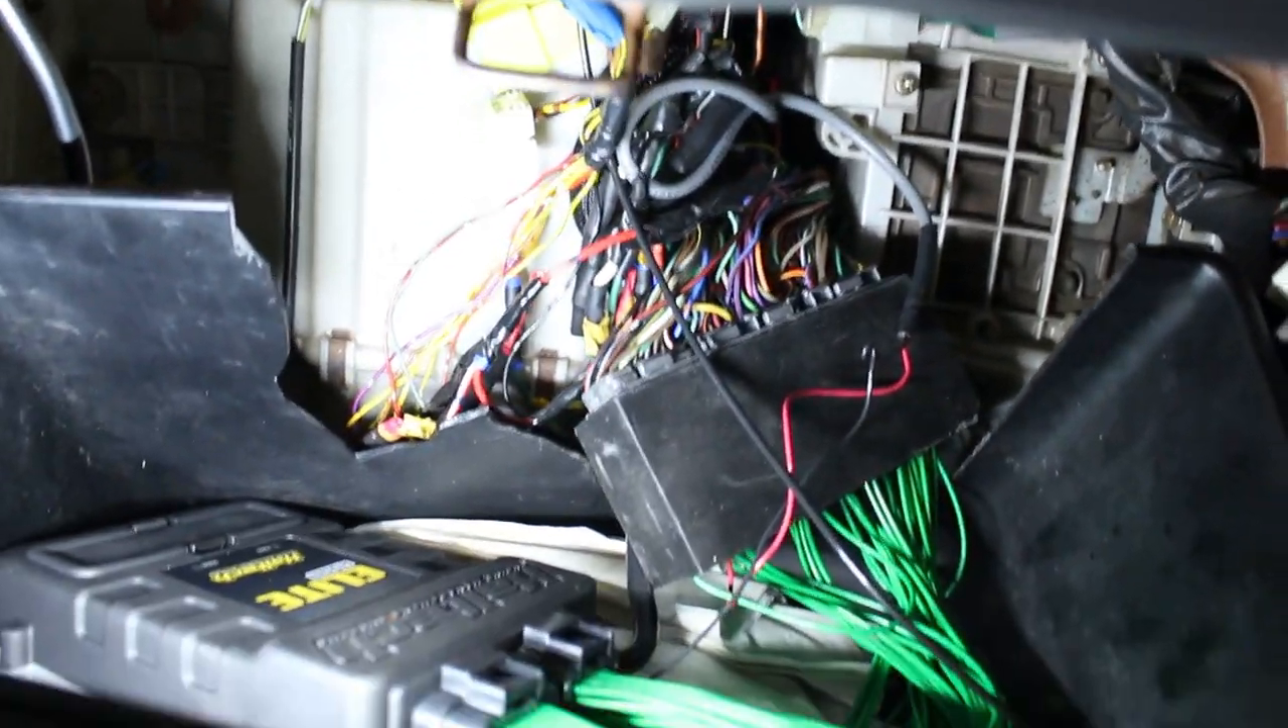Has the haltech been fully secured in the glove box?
No.